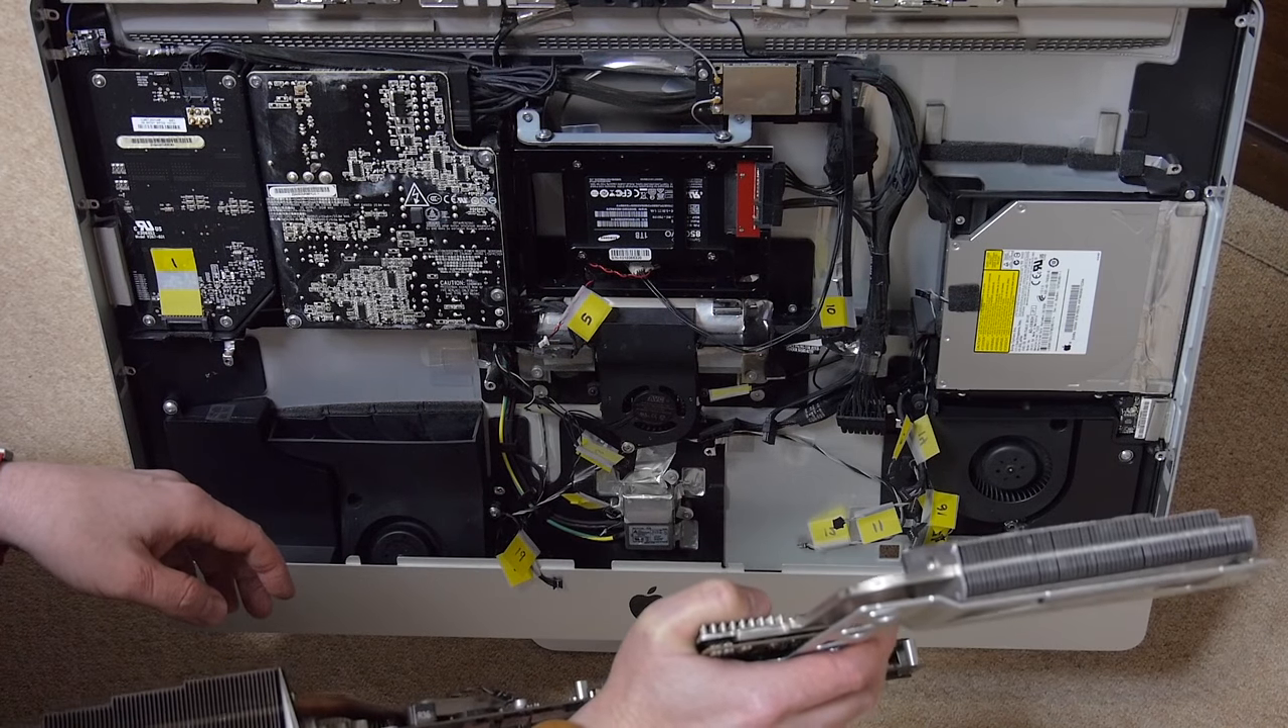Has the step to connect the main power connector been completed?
No.